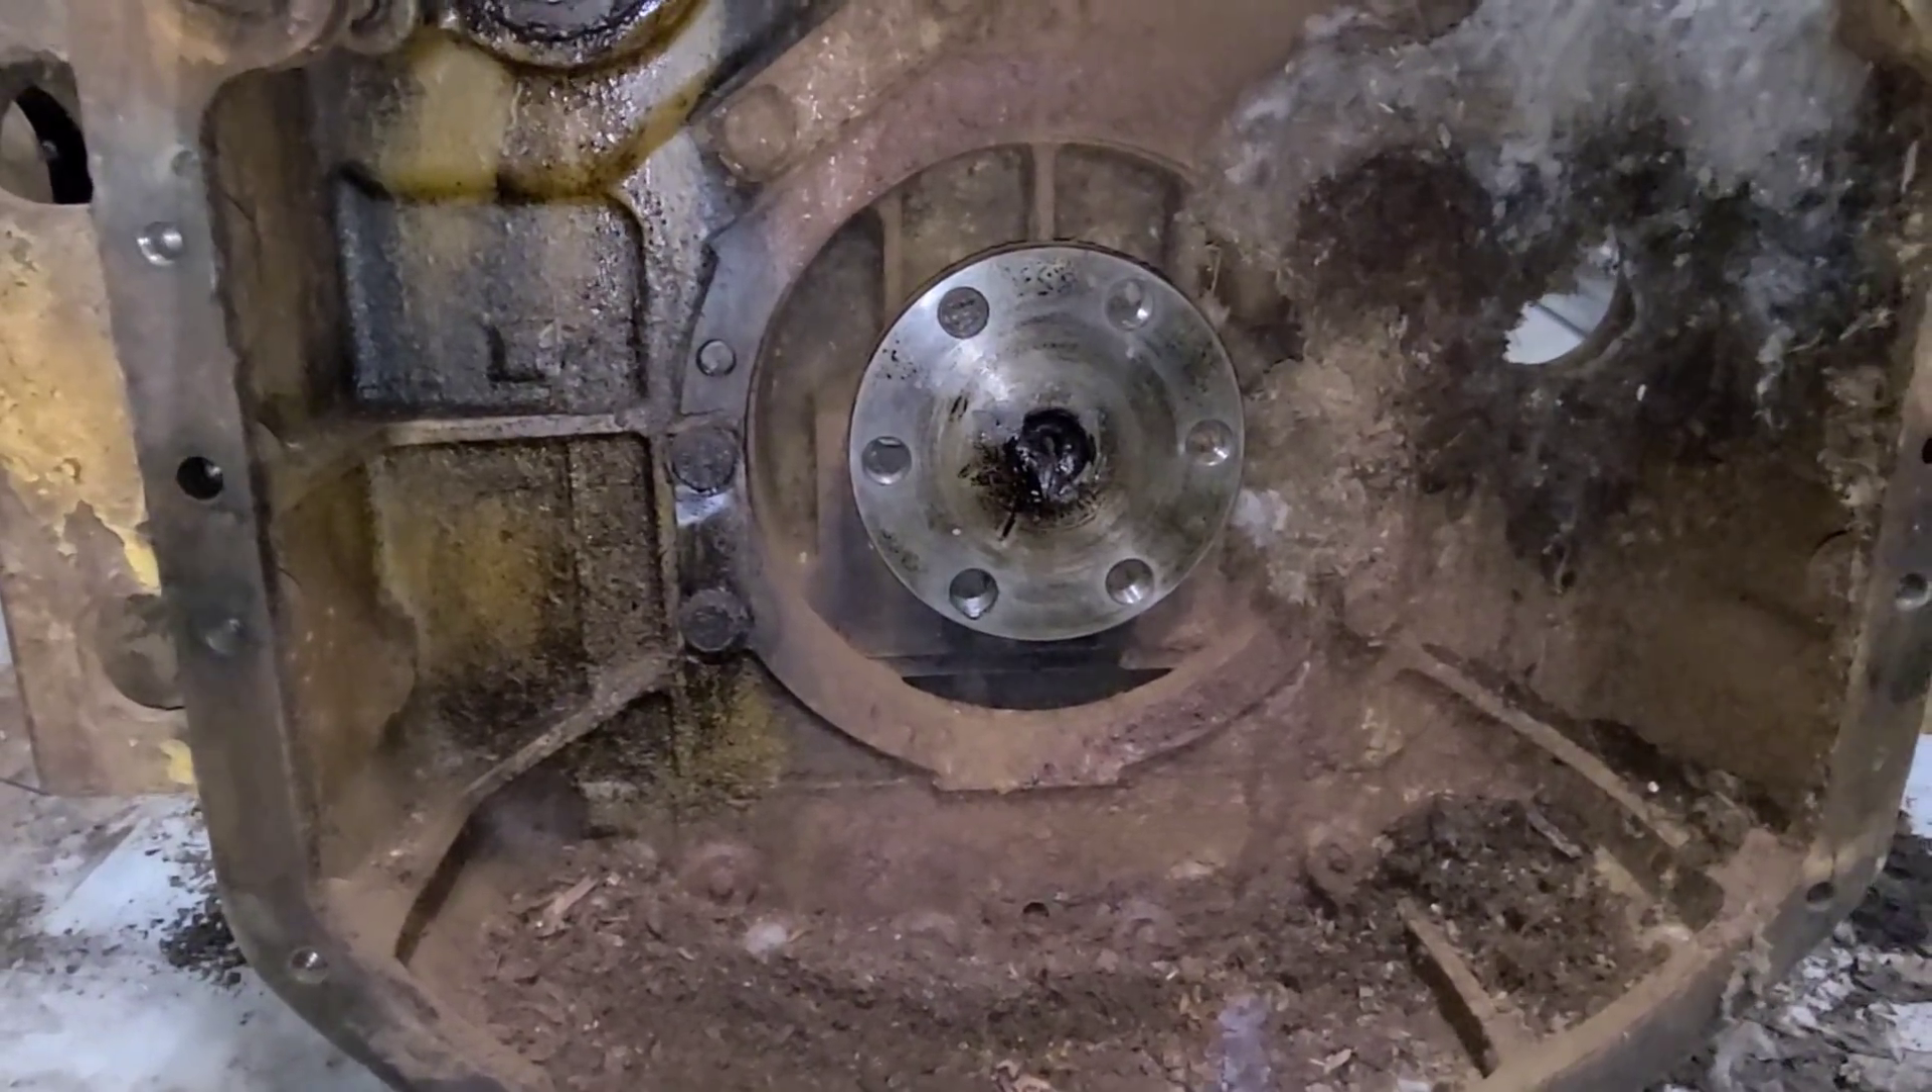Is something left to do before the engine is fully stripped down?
Yes.